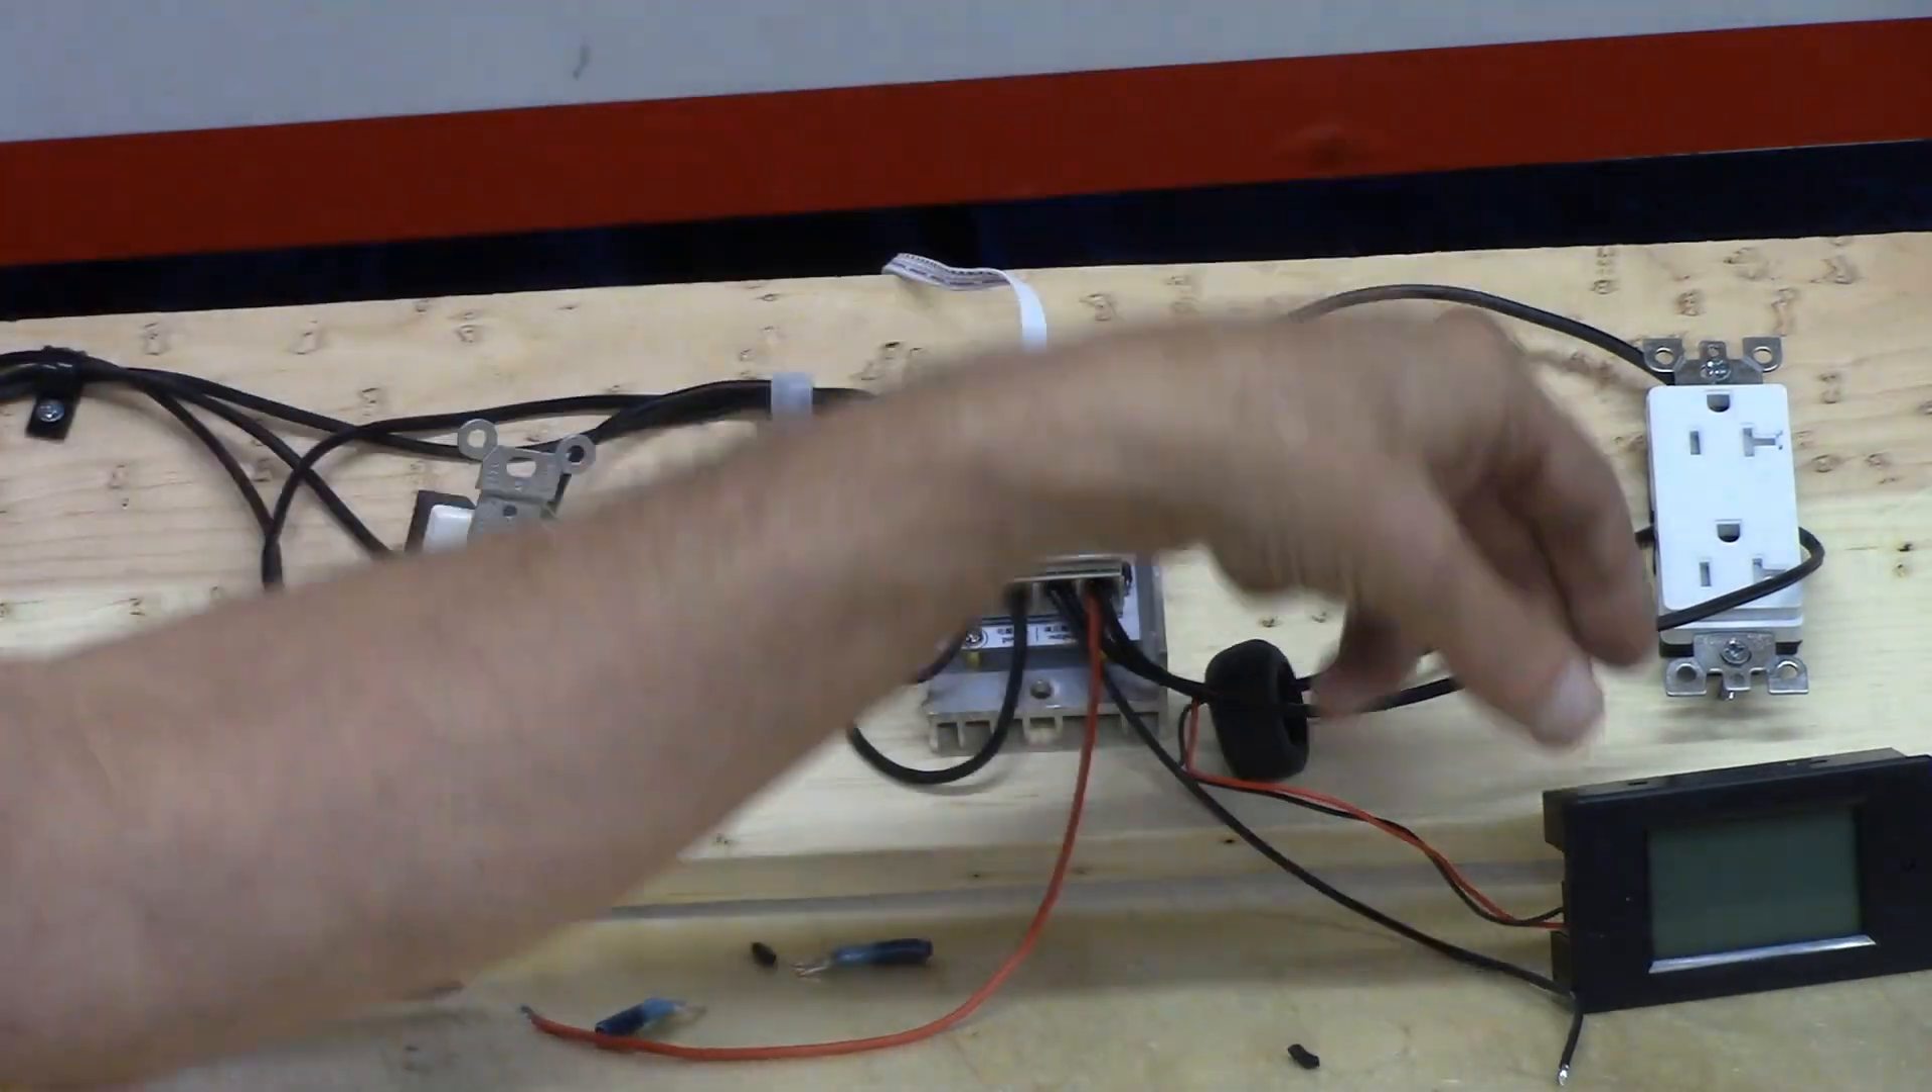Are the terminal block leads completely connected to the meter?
No.